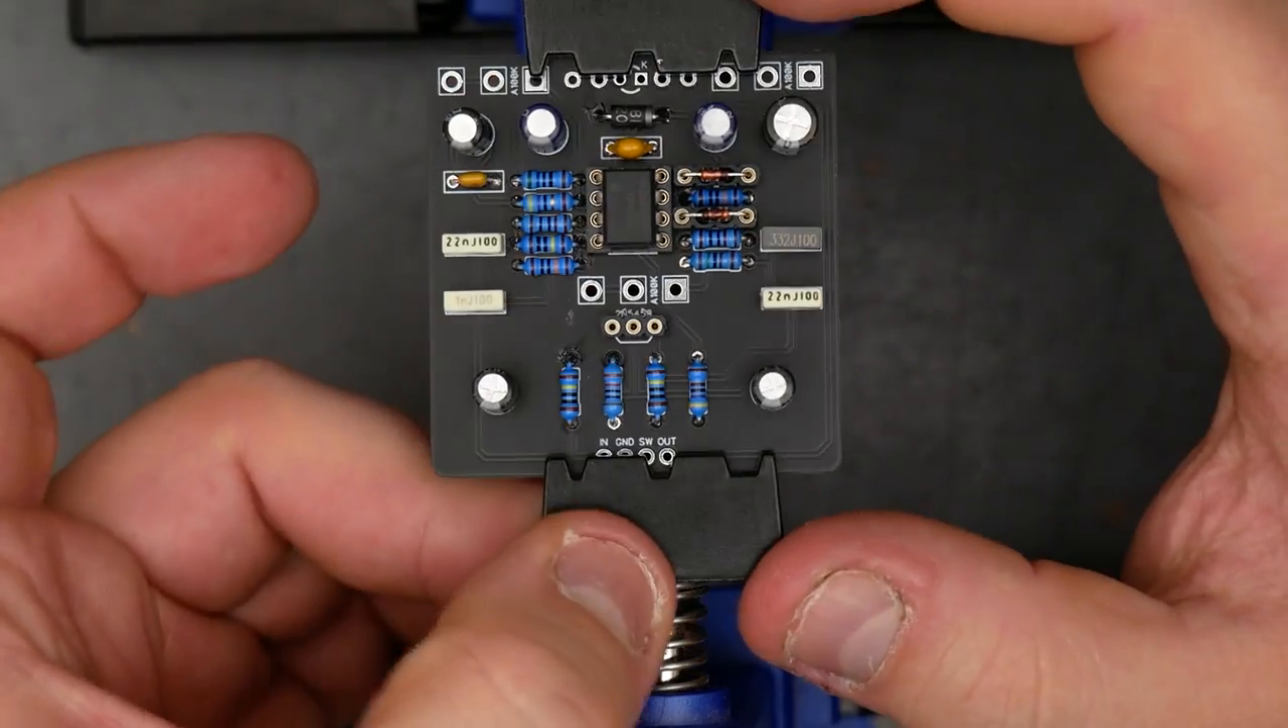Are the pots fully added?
No.